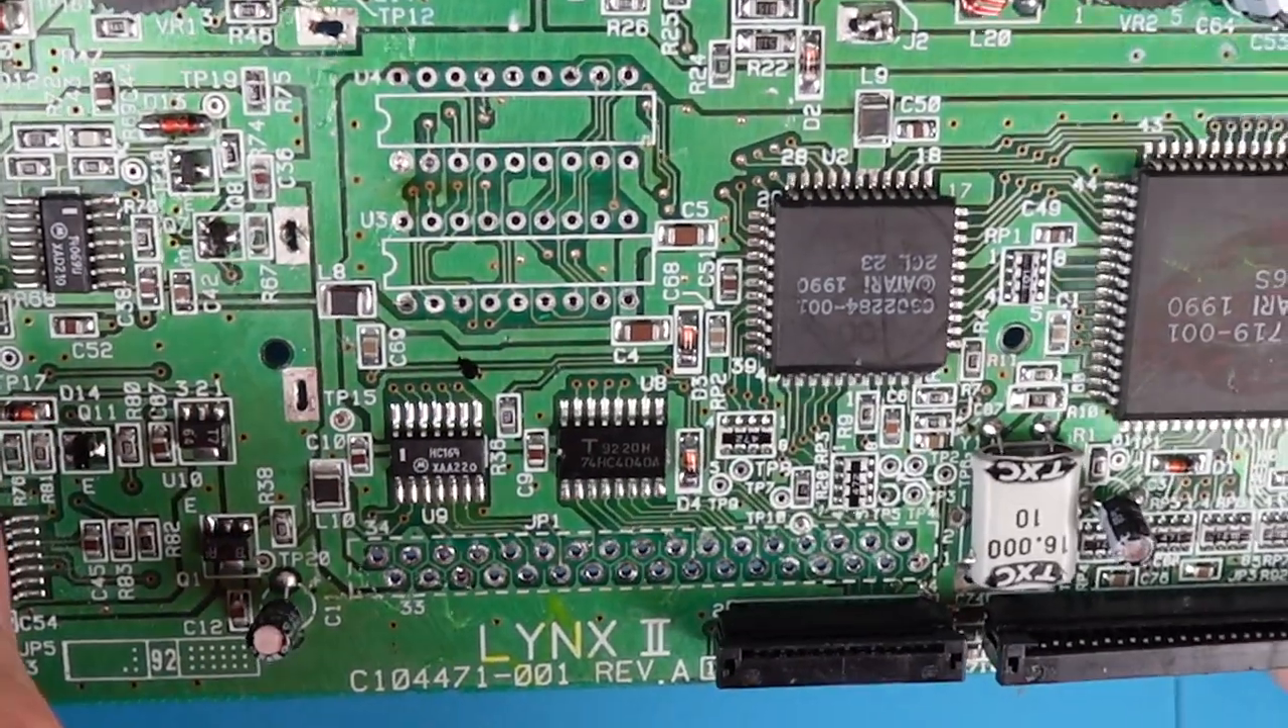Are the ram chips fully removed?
Yes.